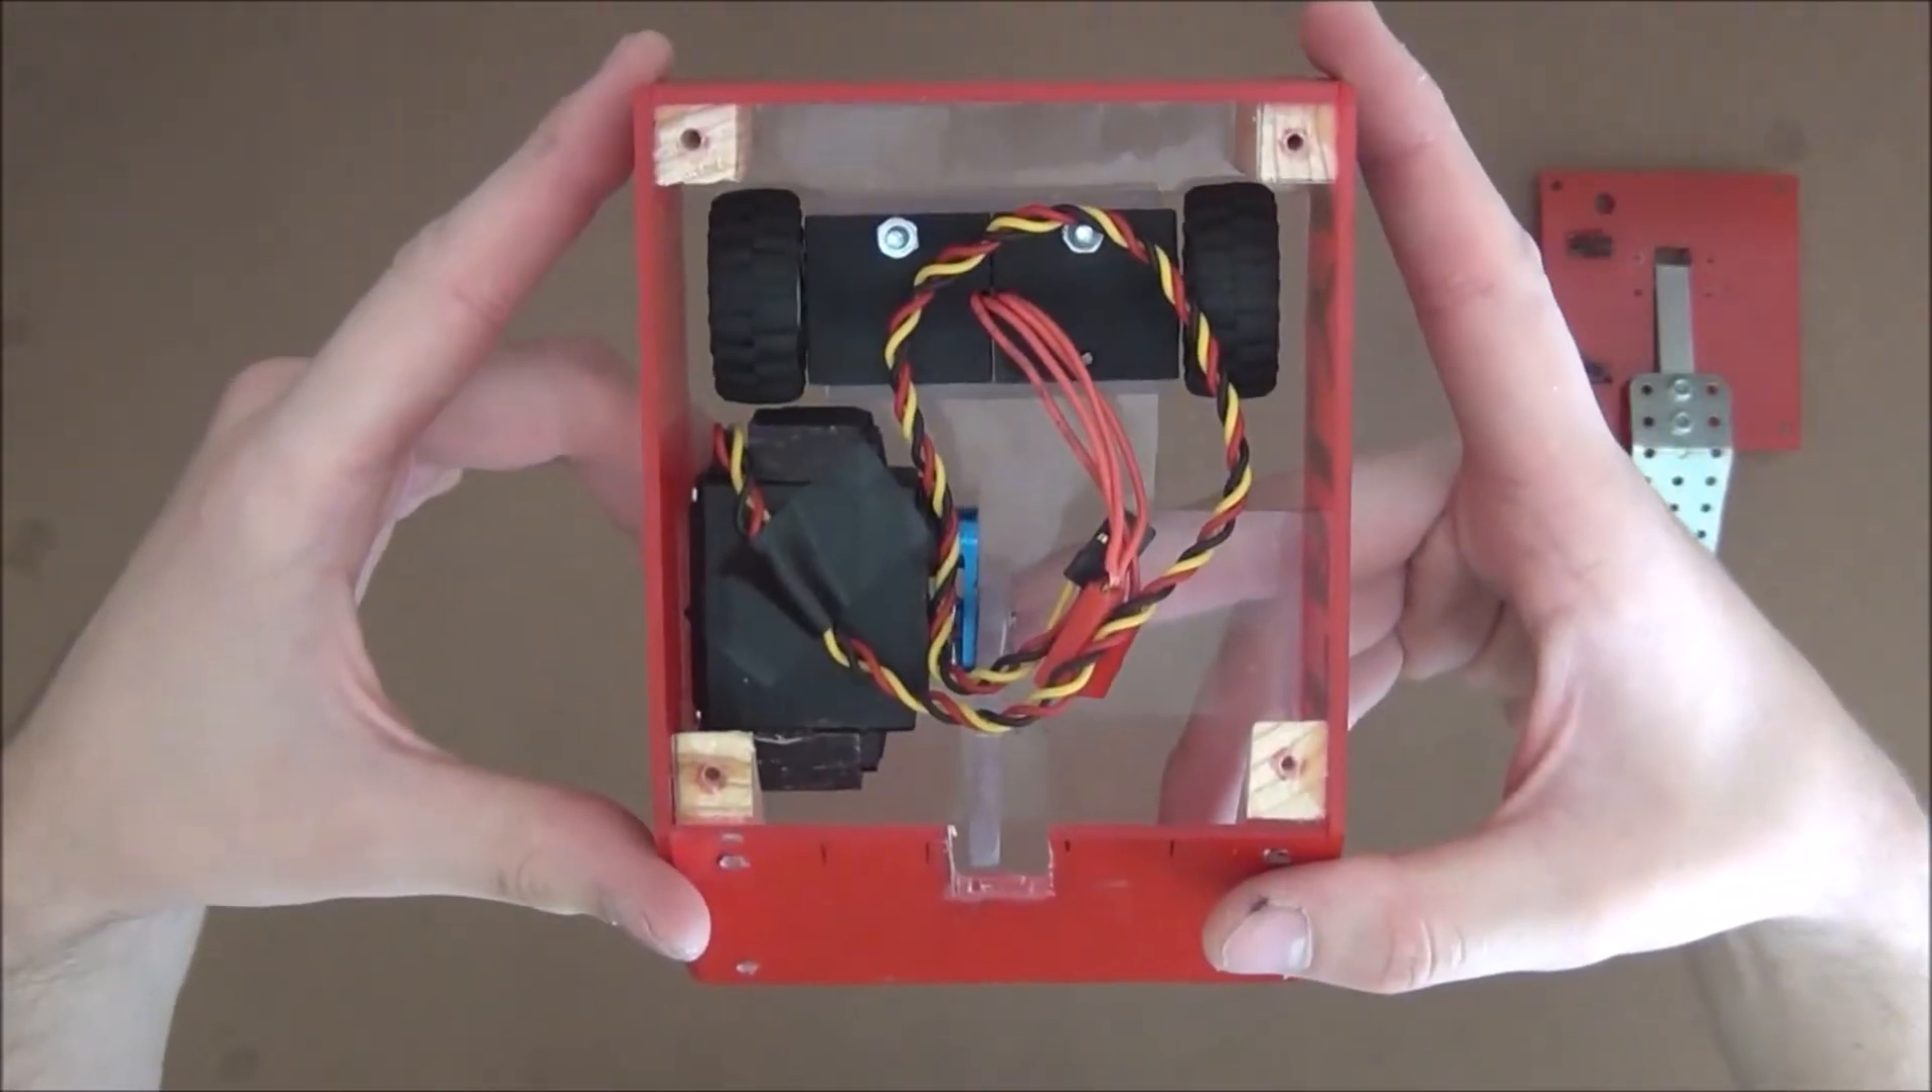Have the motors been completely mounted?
Yes.